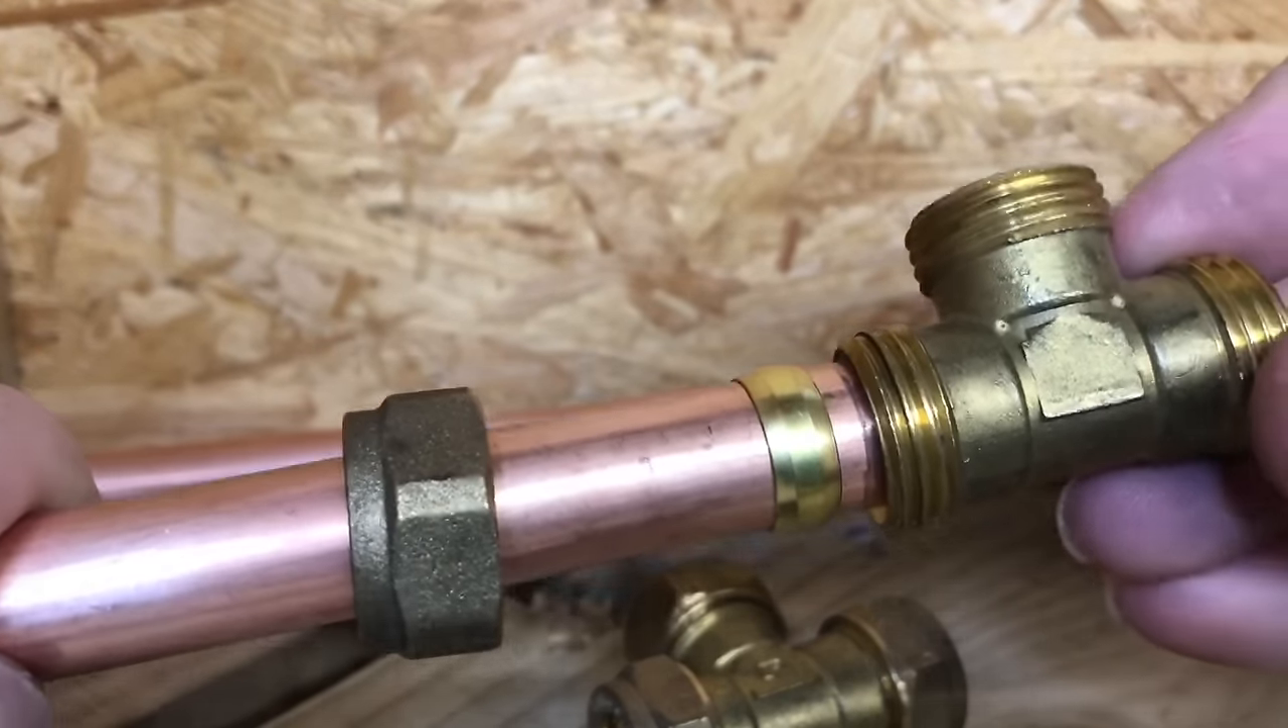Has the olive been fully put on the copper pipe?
Yes.